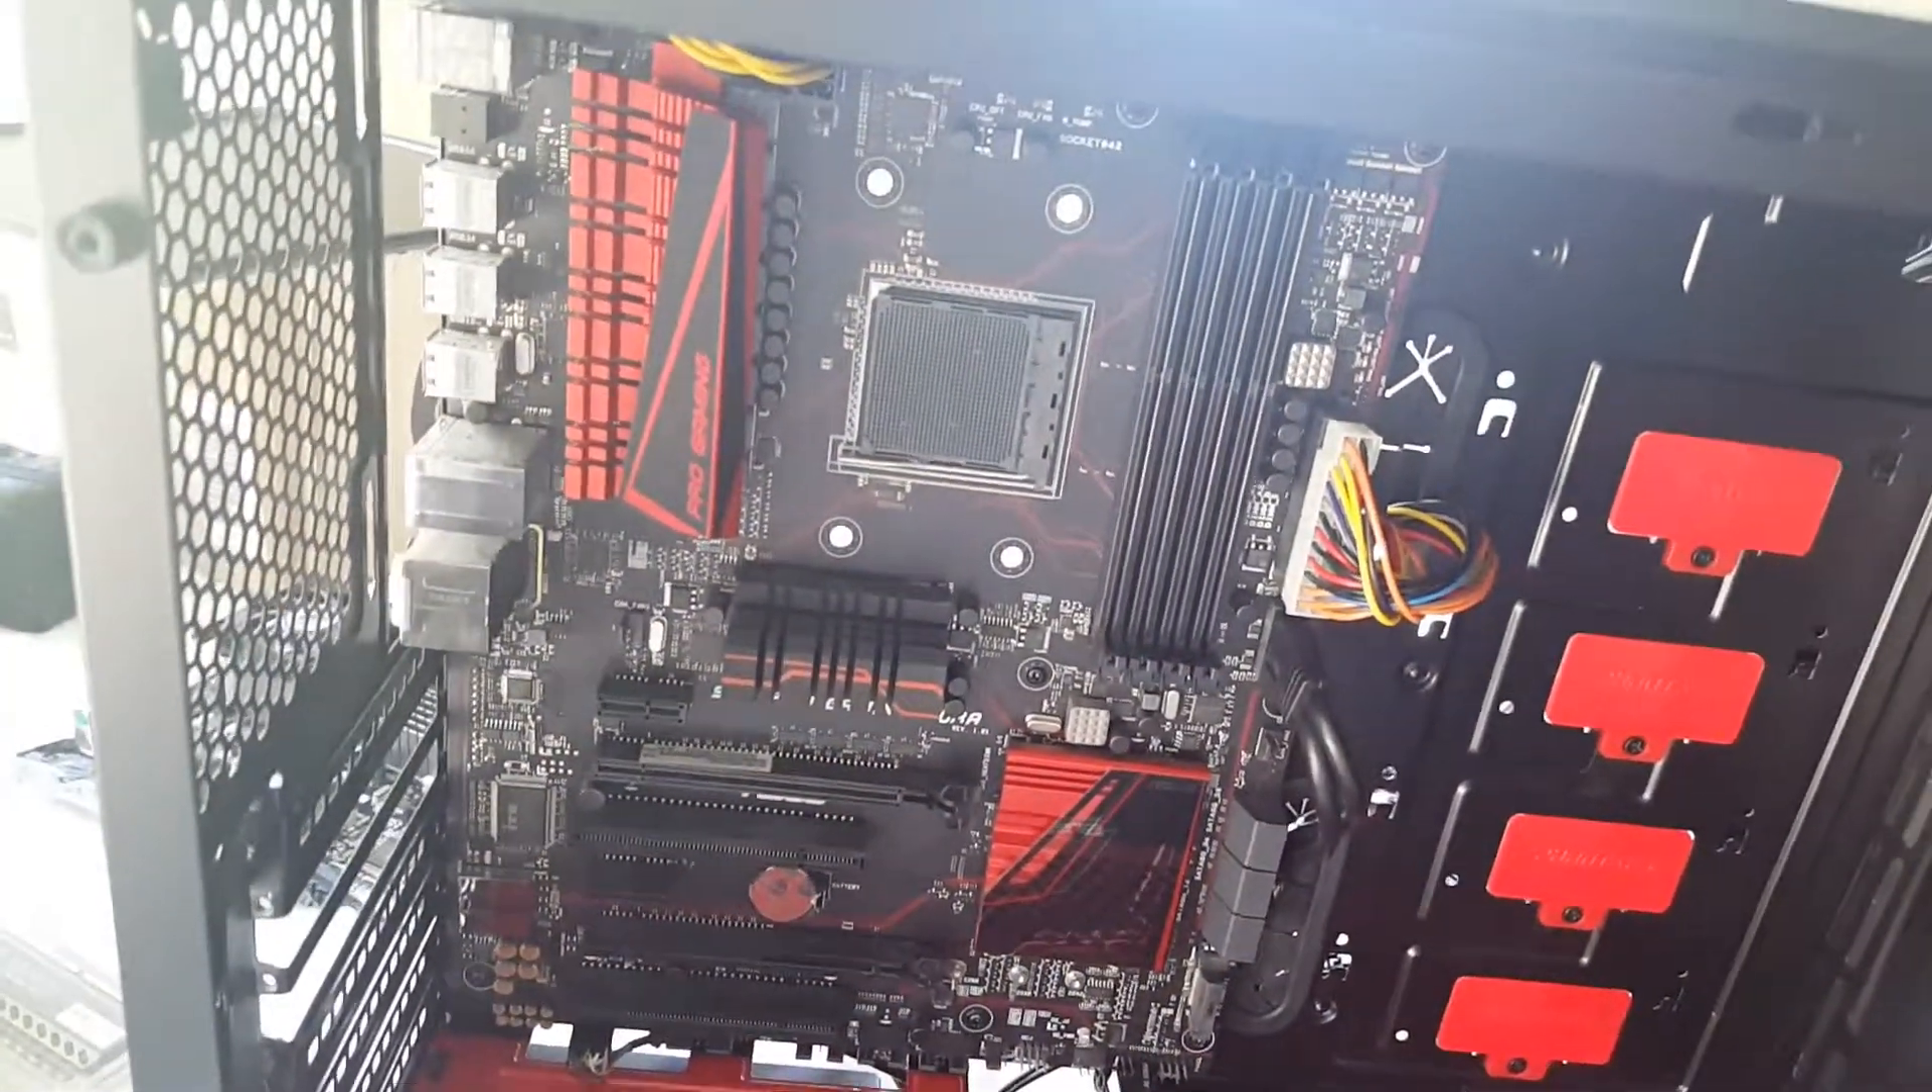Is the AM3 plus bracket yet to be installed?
Yes.